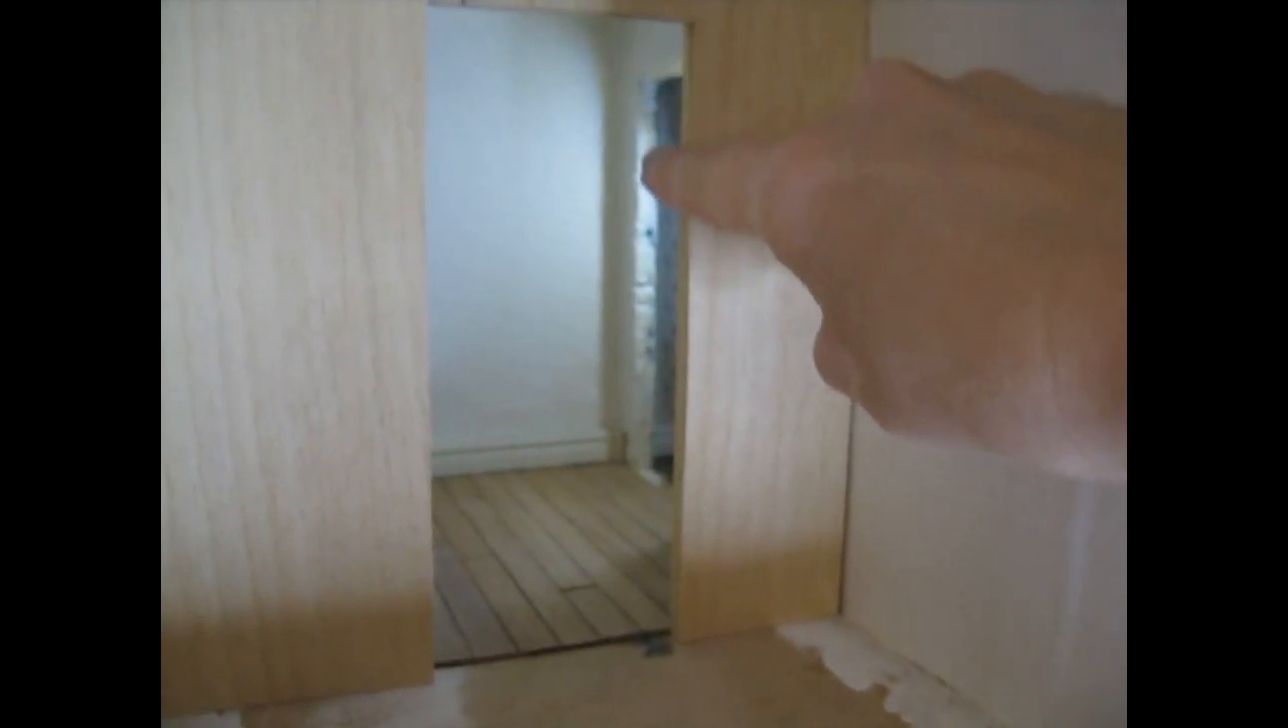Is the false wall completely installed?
Yes.